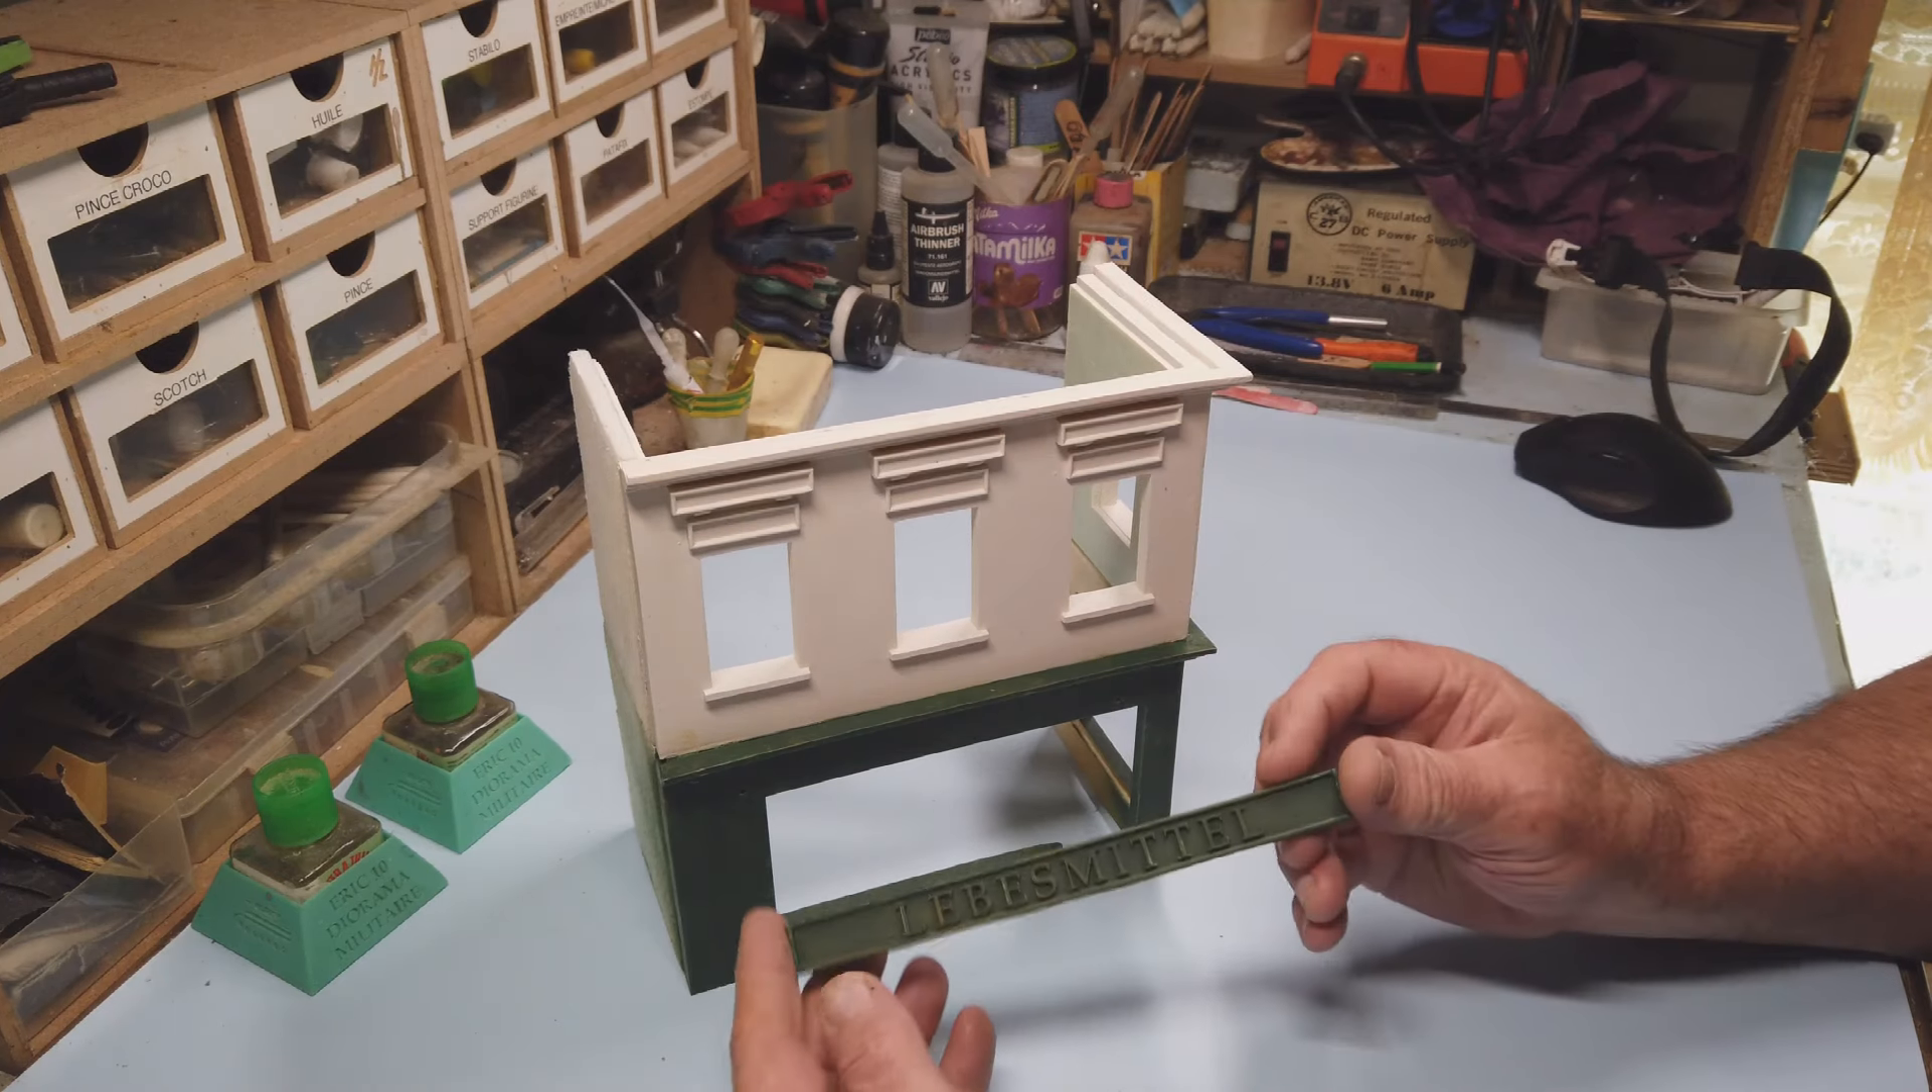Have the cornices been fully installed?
Yes.